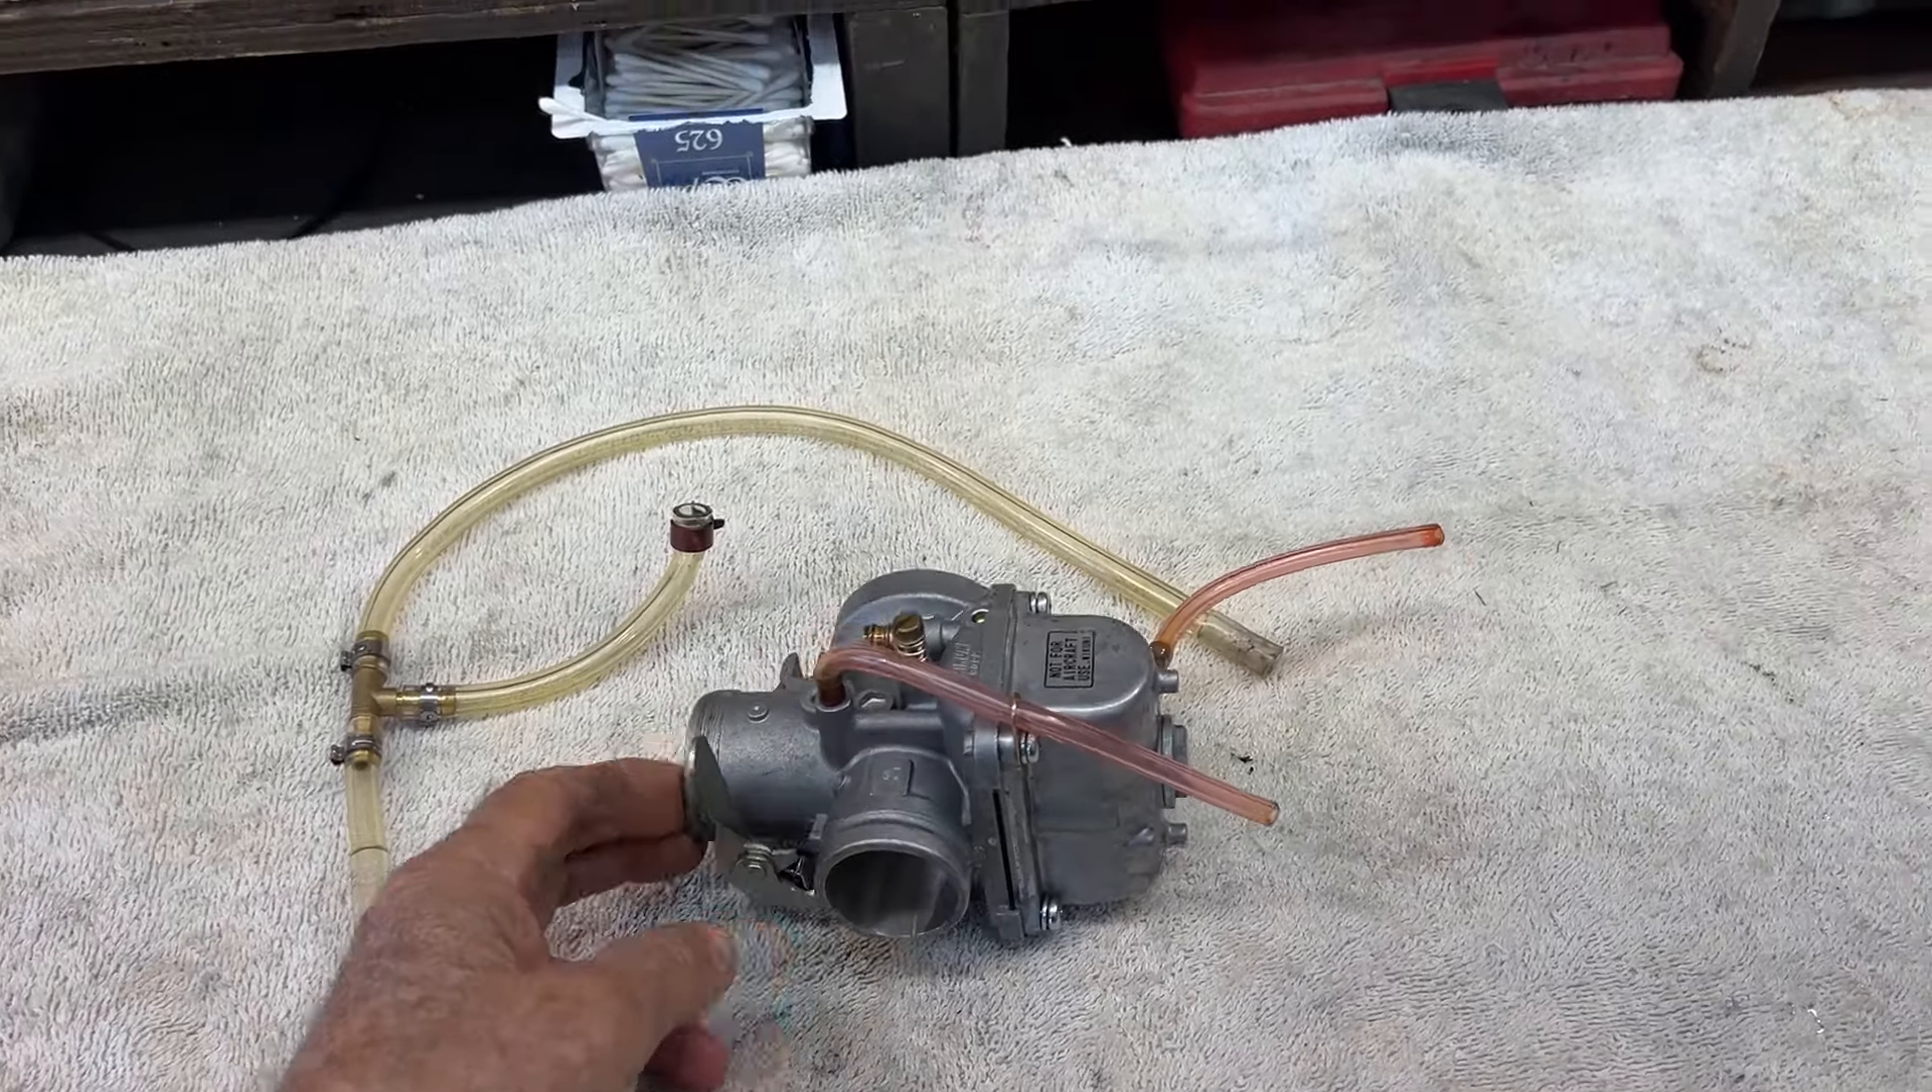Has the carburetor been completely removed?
Yes.